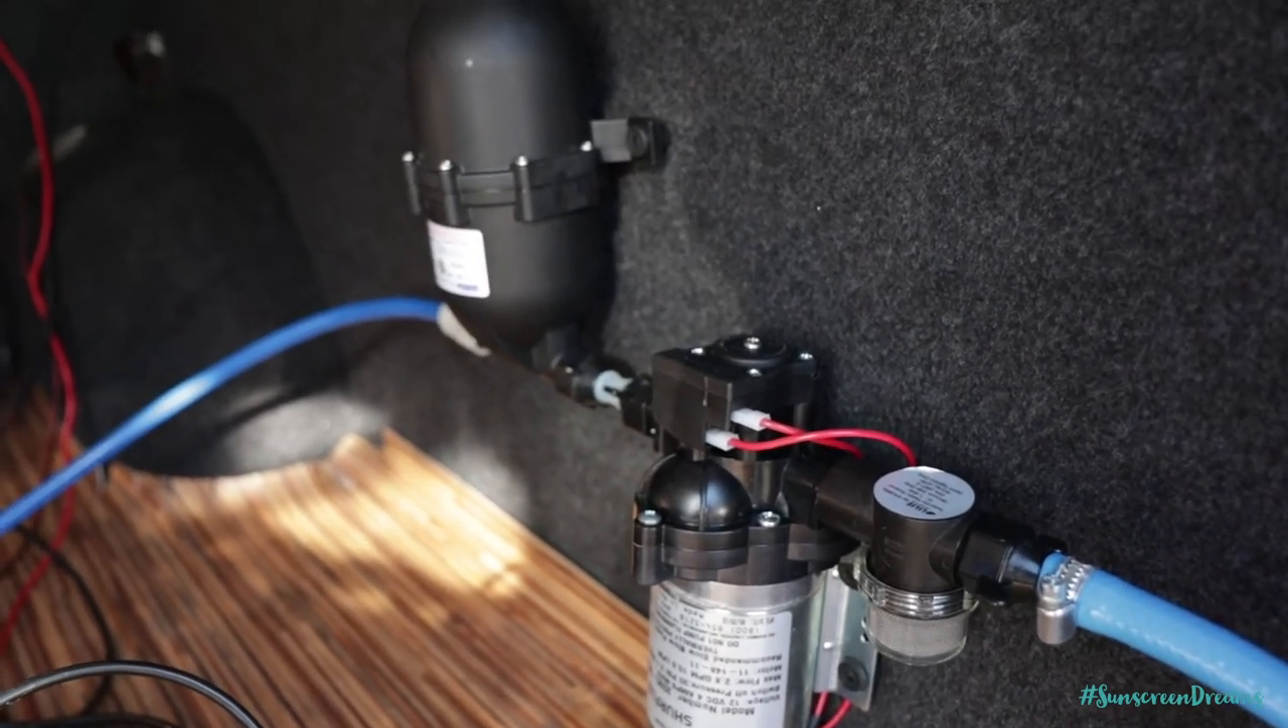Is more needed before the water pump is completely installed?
No.